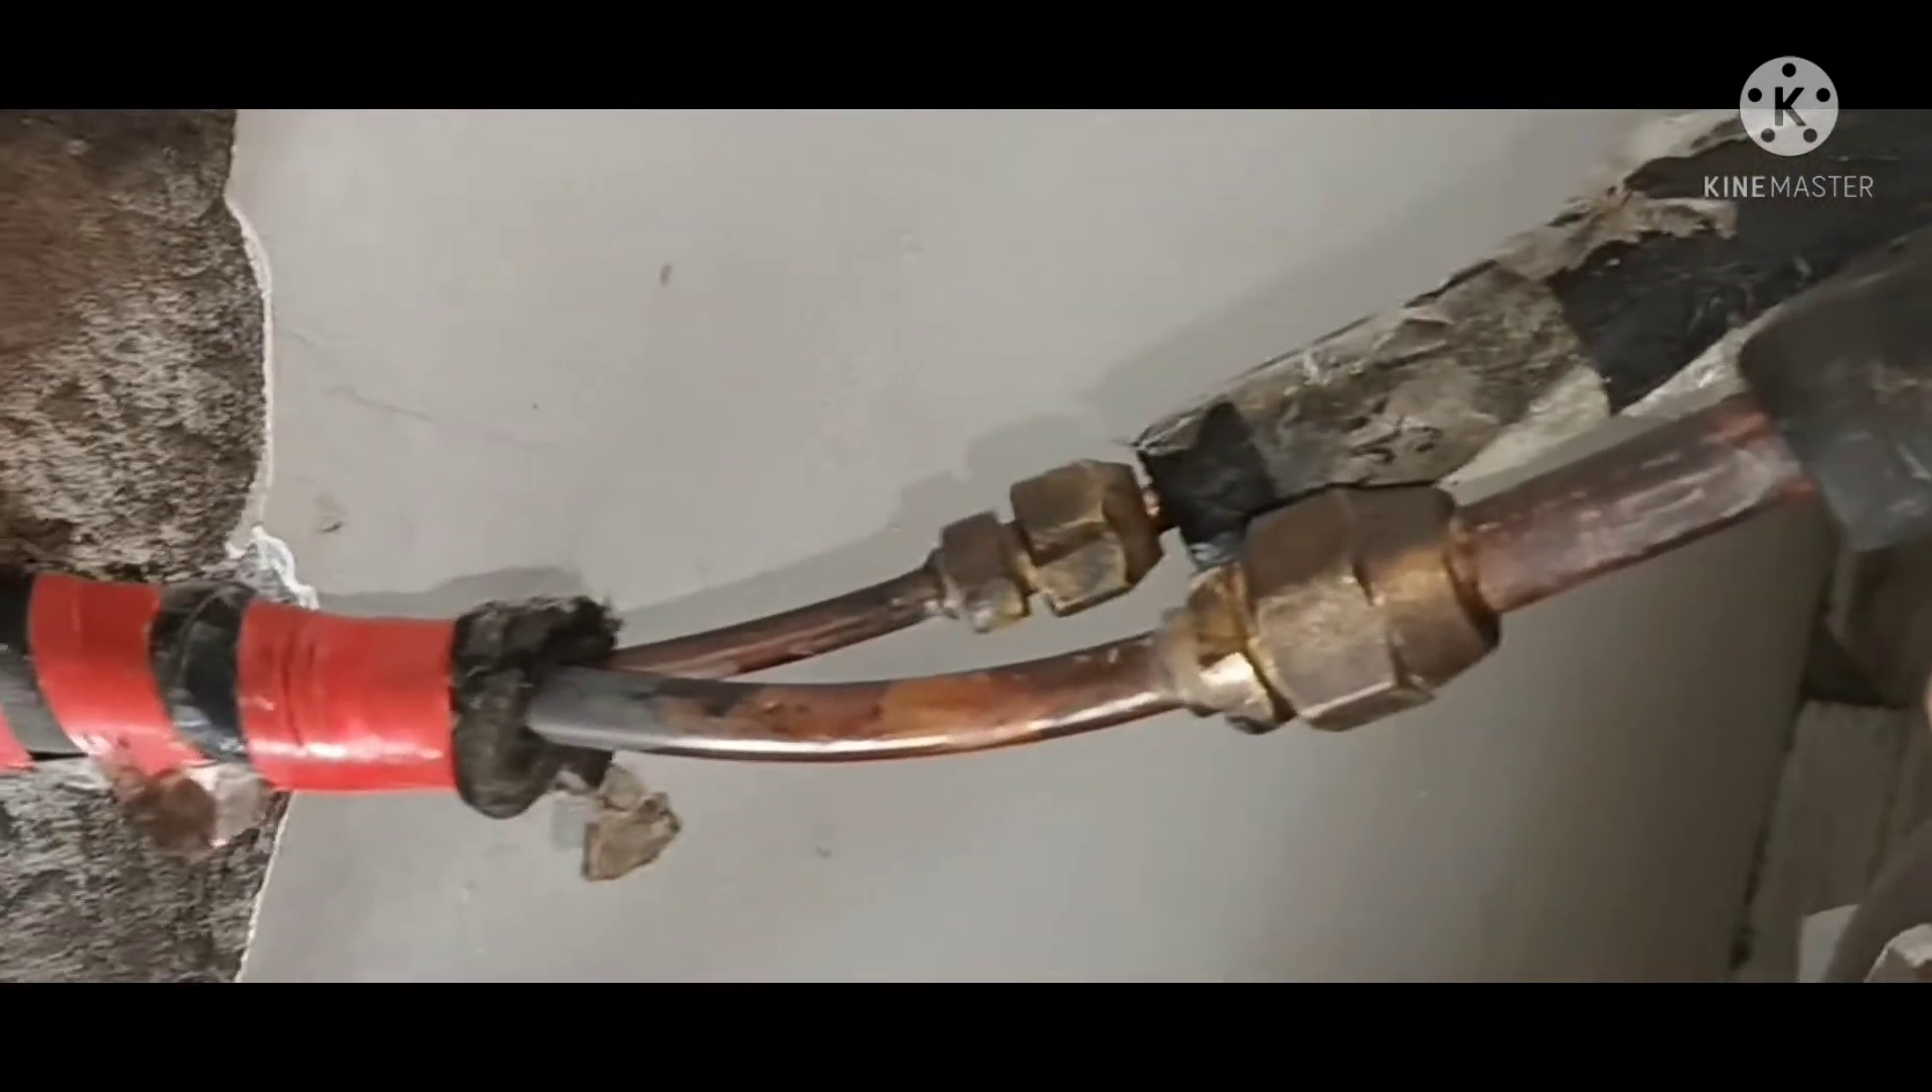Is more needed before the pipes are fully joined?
No.